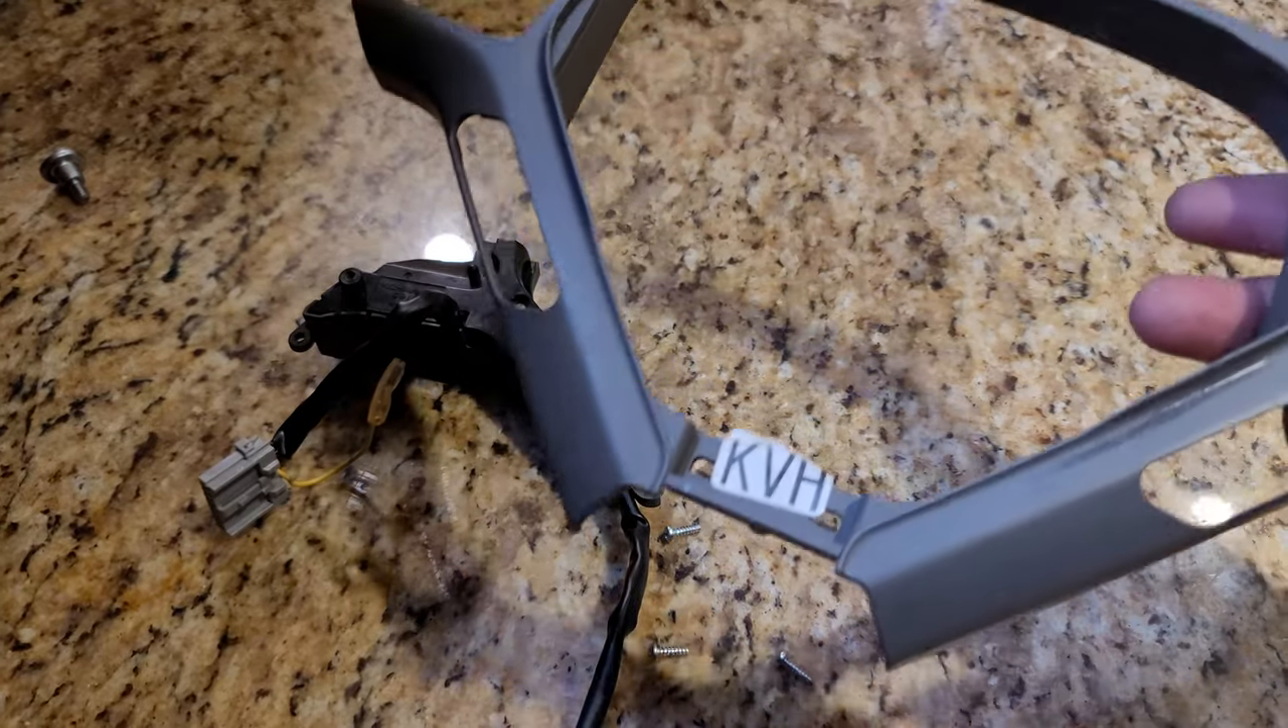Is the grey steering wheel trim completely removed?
Yes.